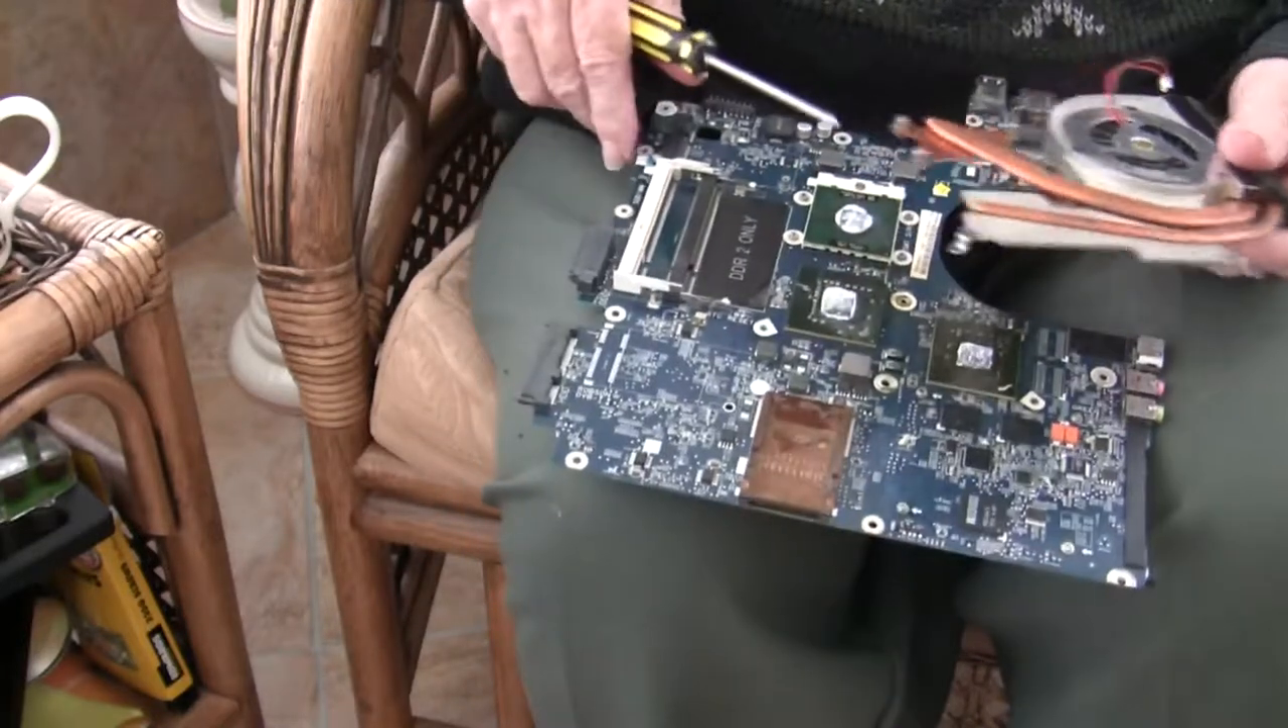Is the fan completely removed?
Yes.